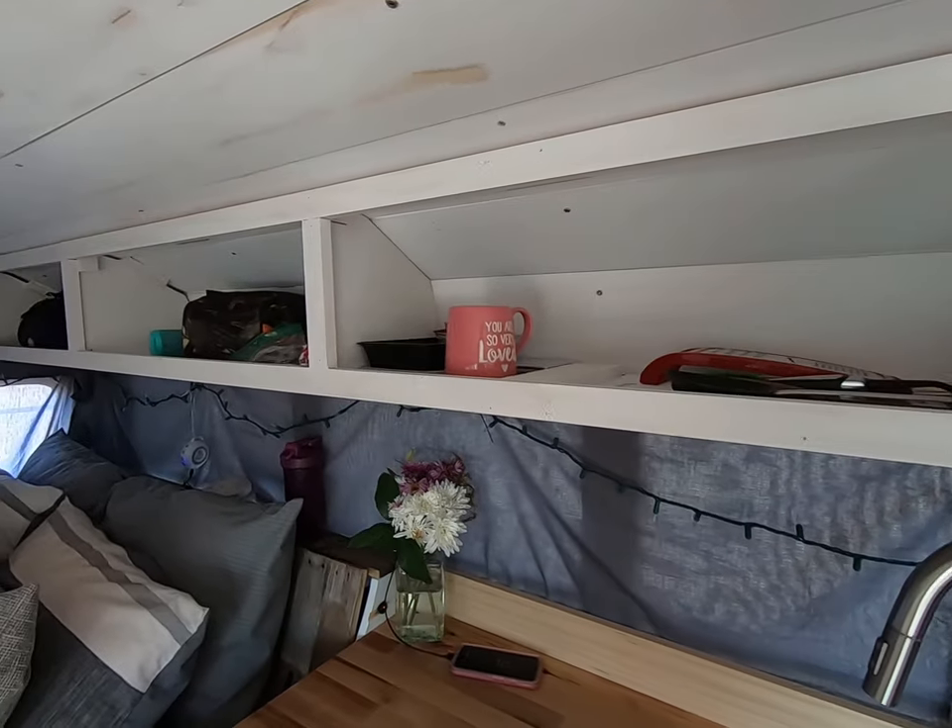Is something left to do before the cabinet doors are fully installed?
Yes.